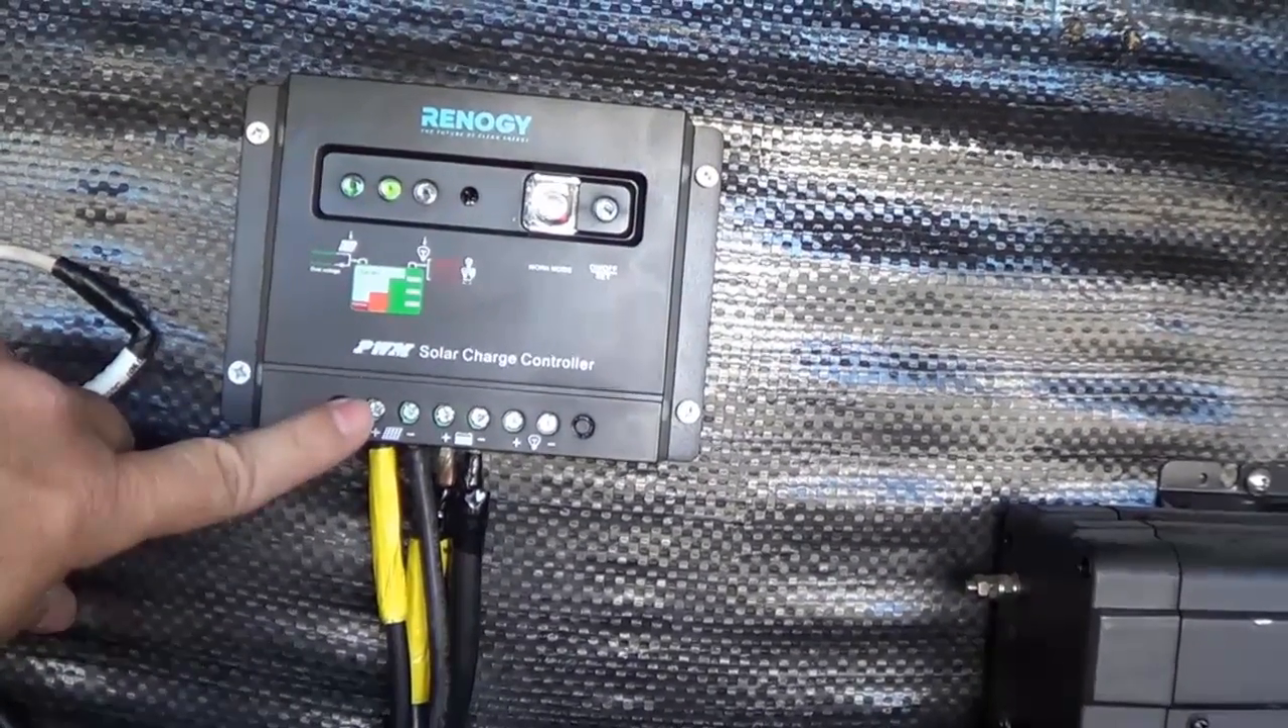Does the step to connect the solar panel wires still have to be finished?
No.